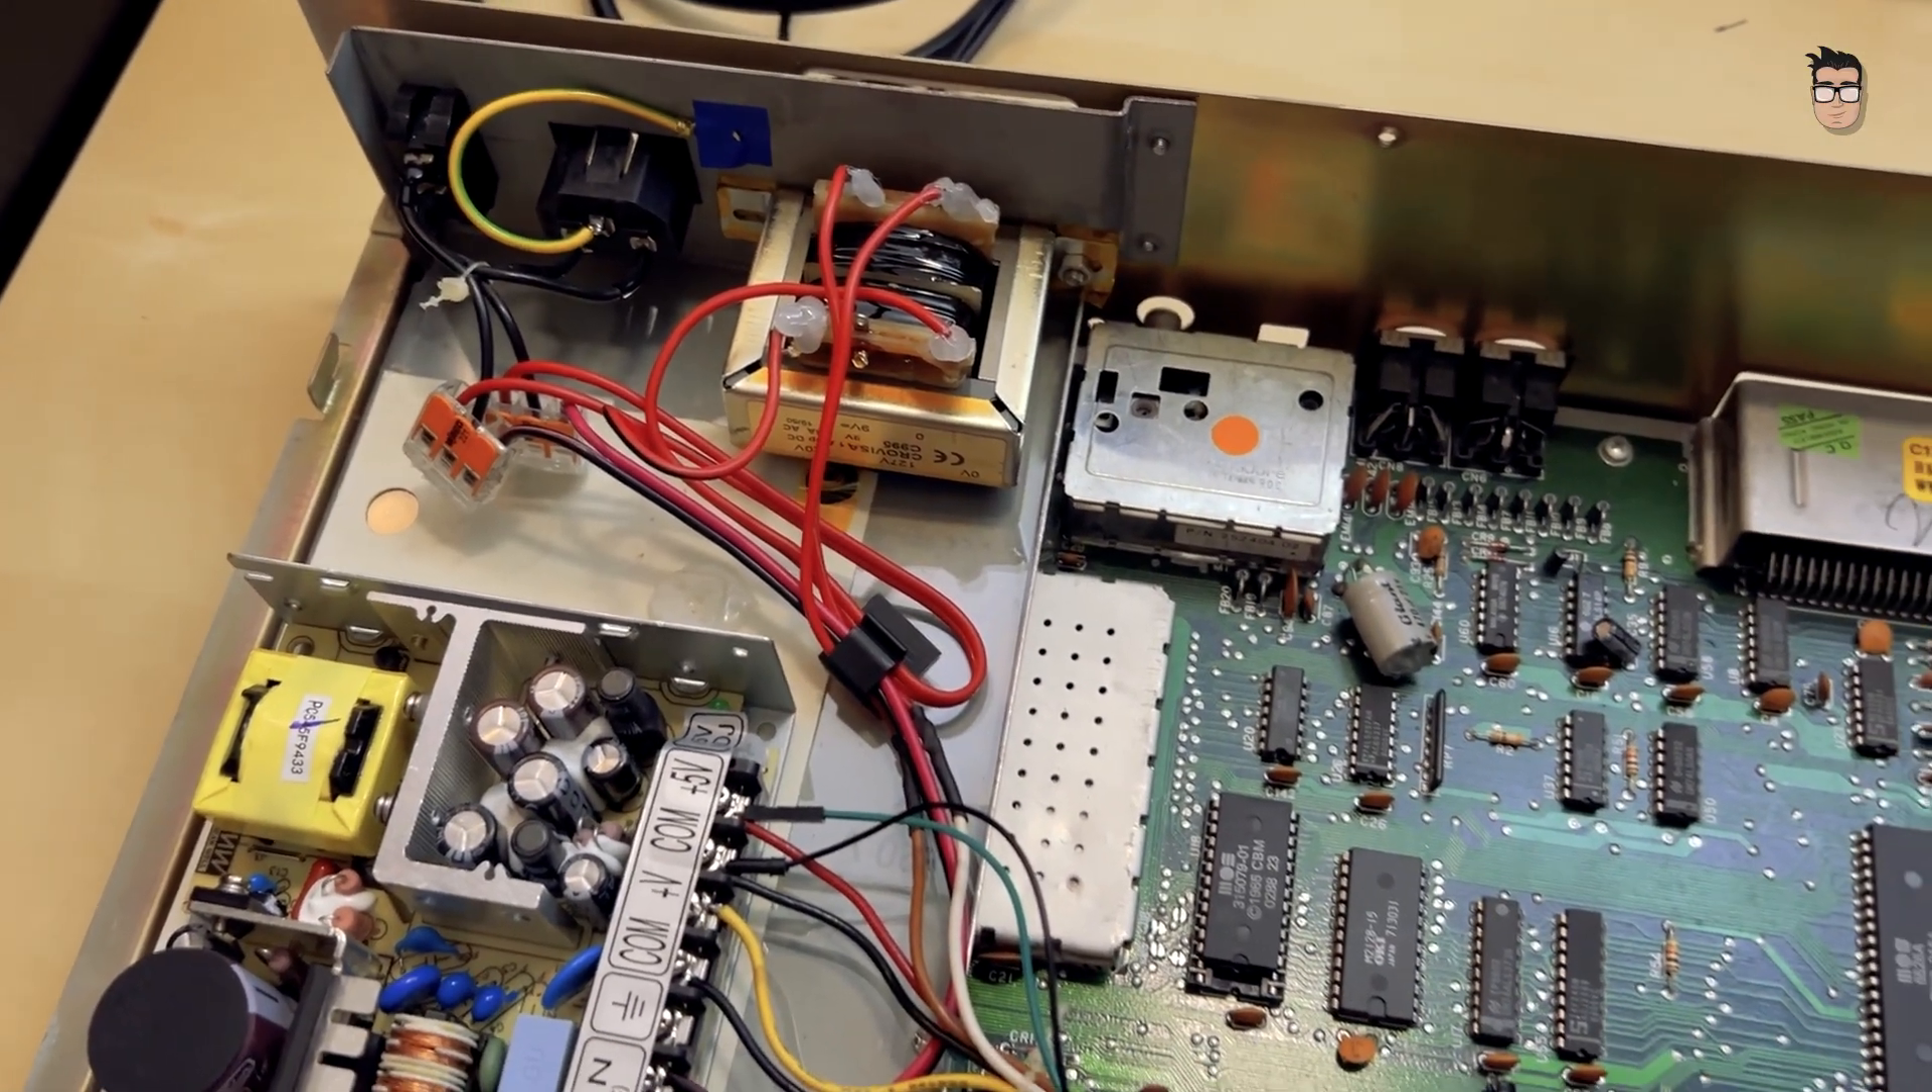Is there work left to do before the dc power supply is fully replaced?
No.